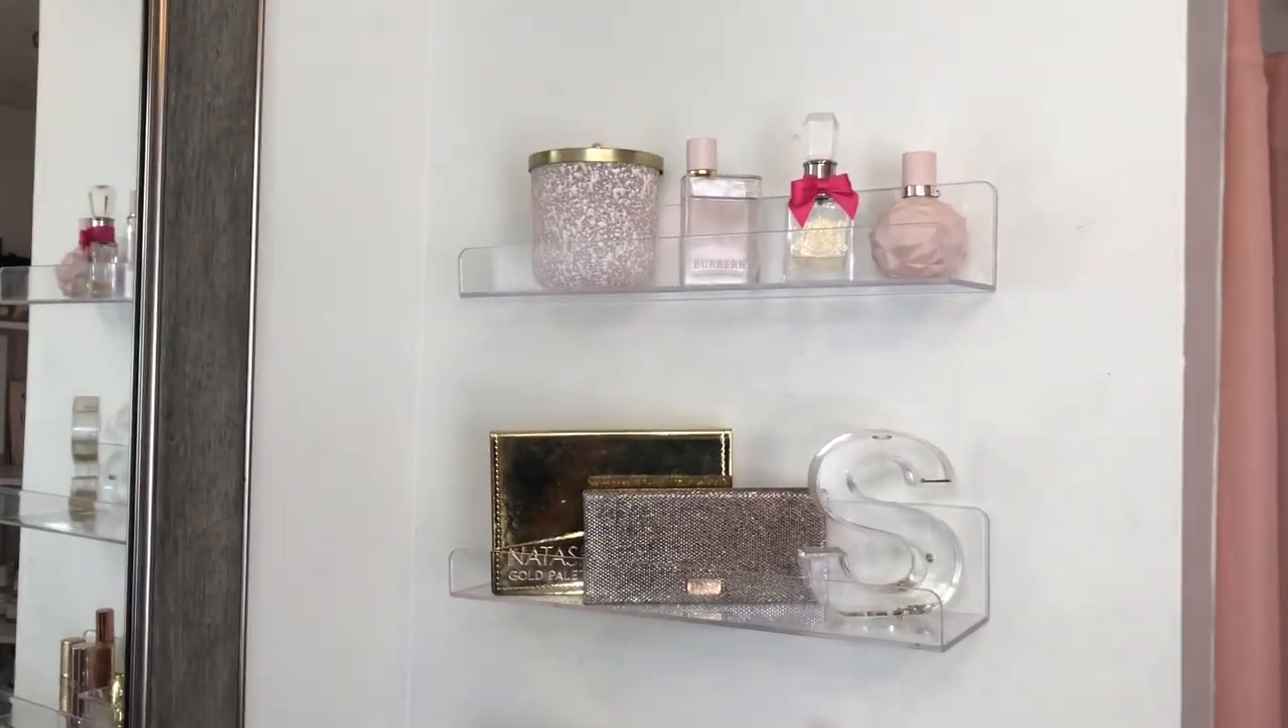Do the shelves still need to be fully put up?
No.